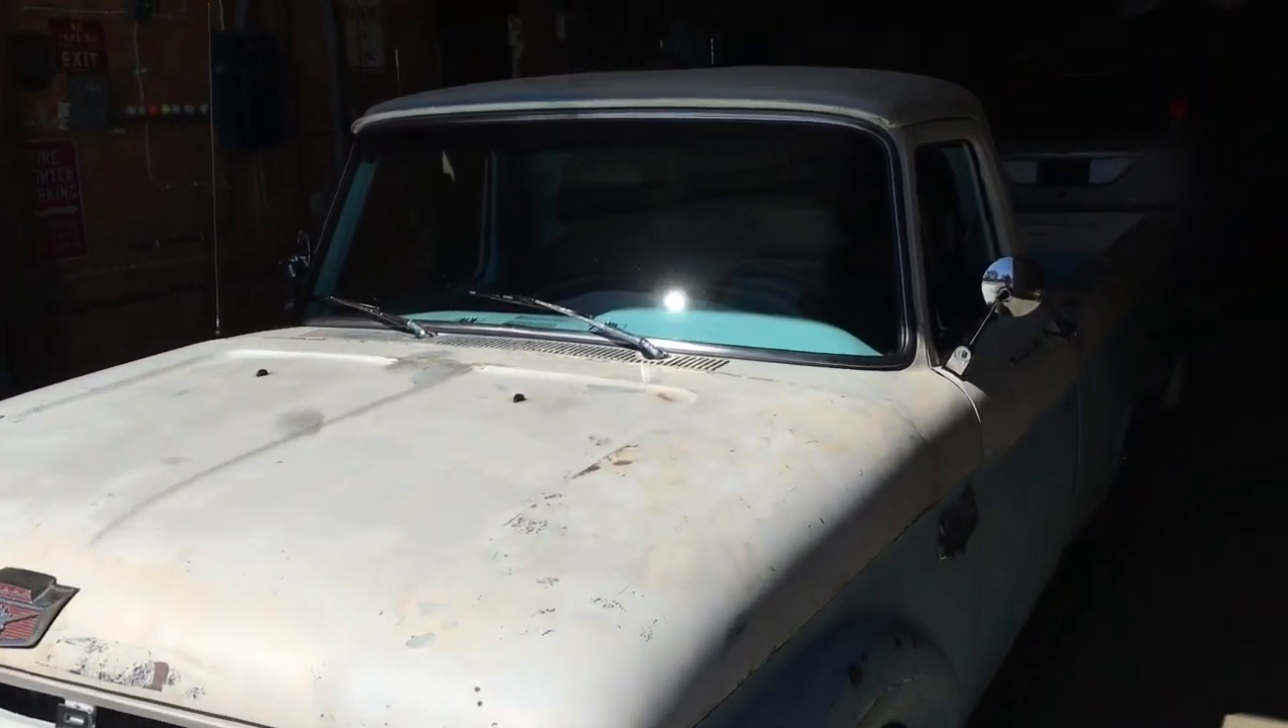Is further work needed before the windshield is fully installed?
No.